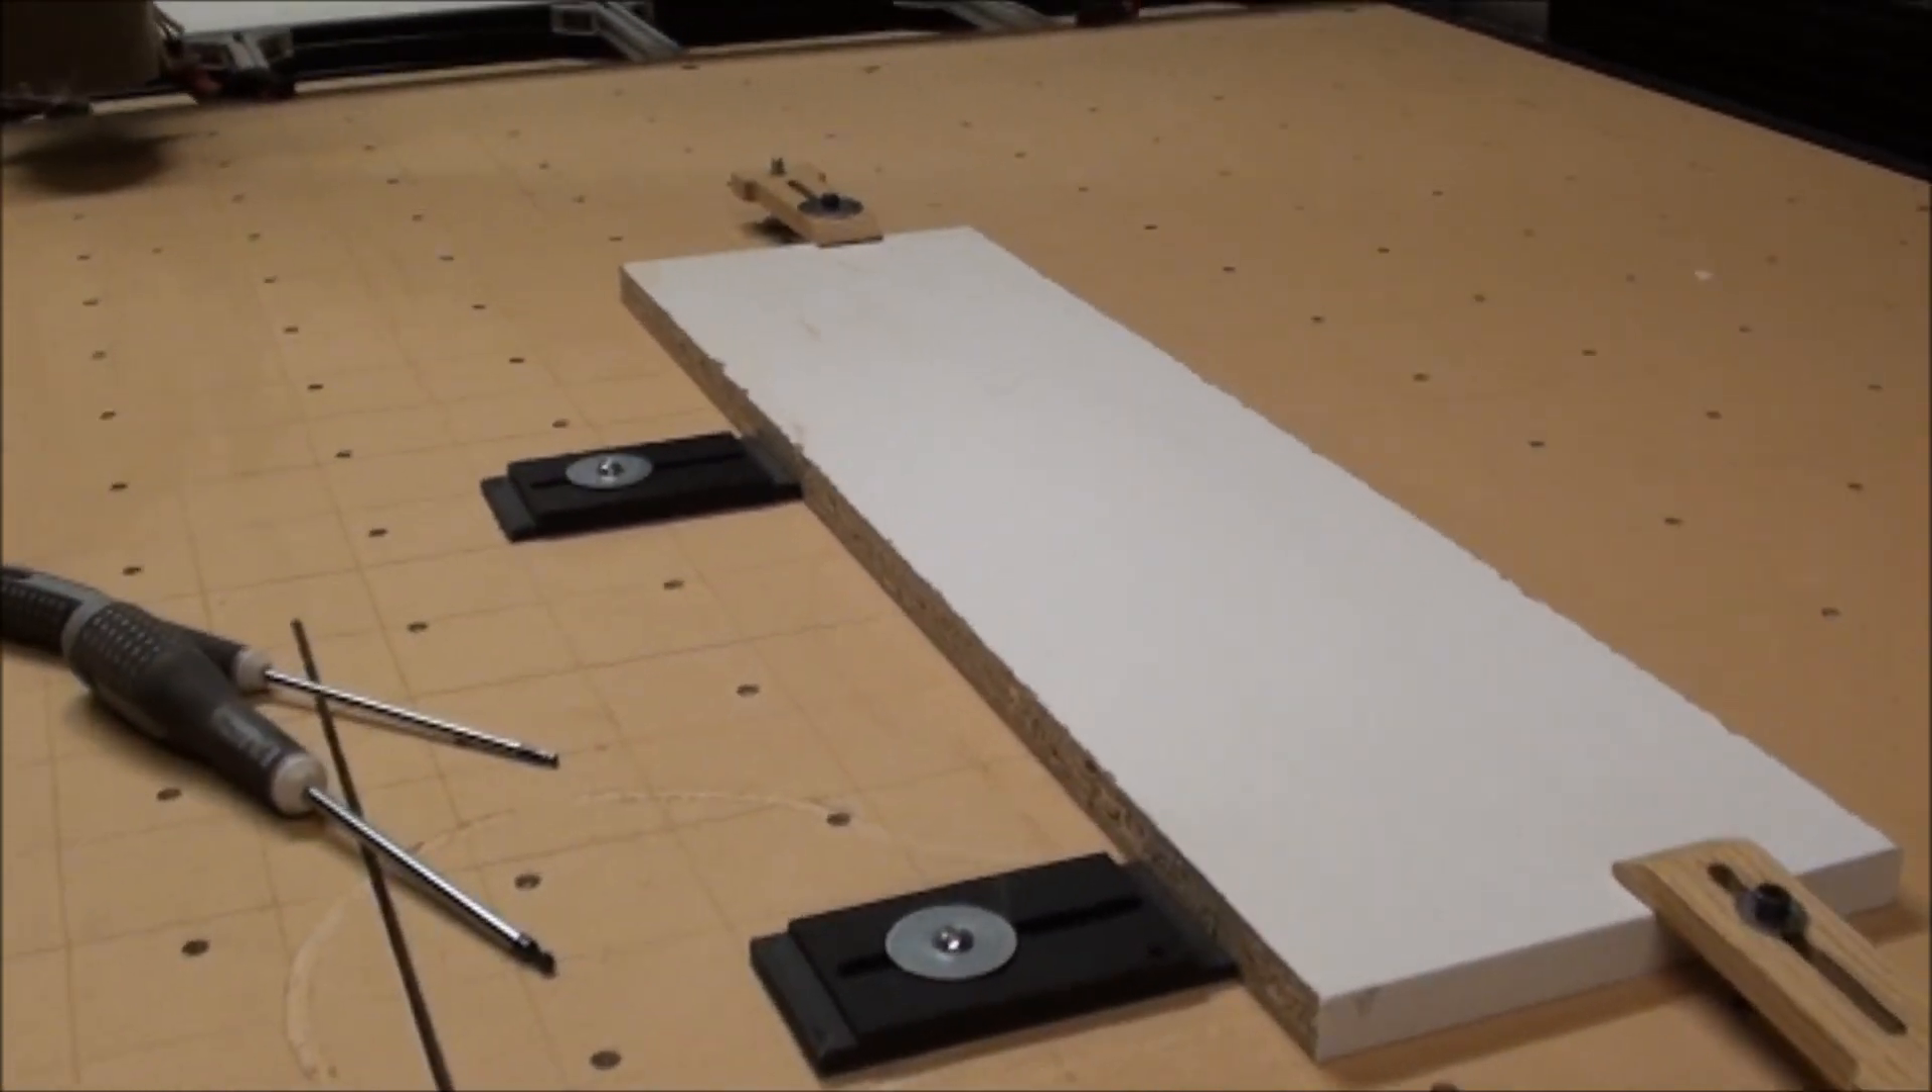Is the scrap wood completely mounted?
Yes.